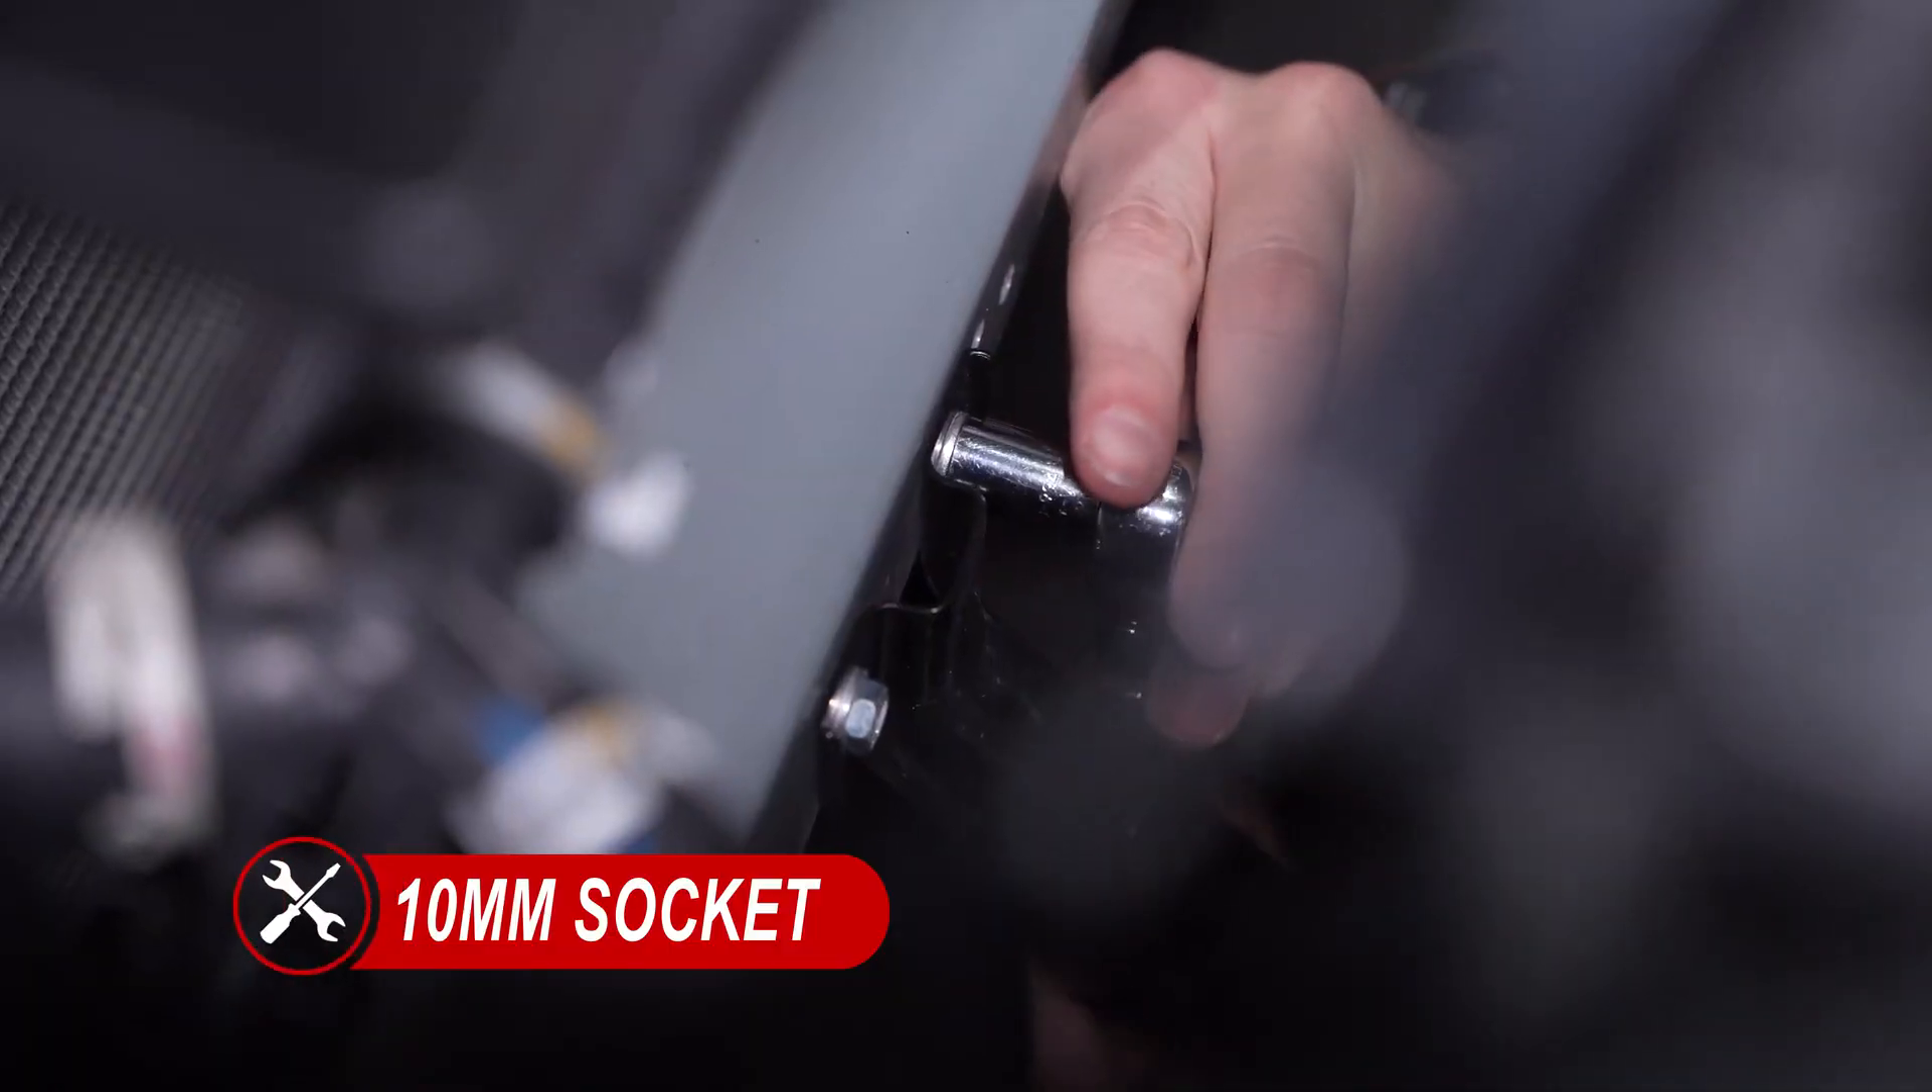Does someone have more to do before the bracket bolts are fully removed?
Yes.